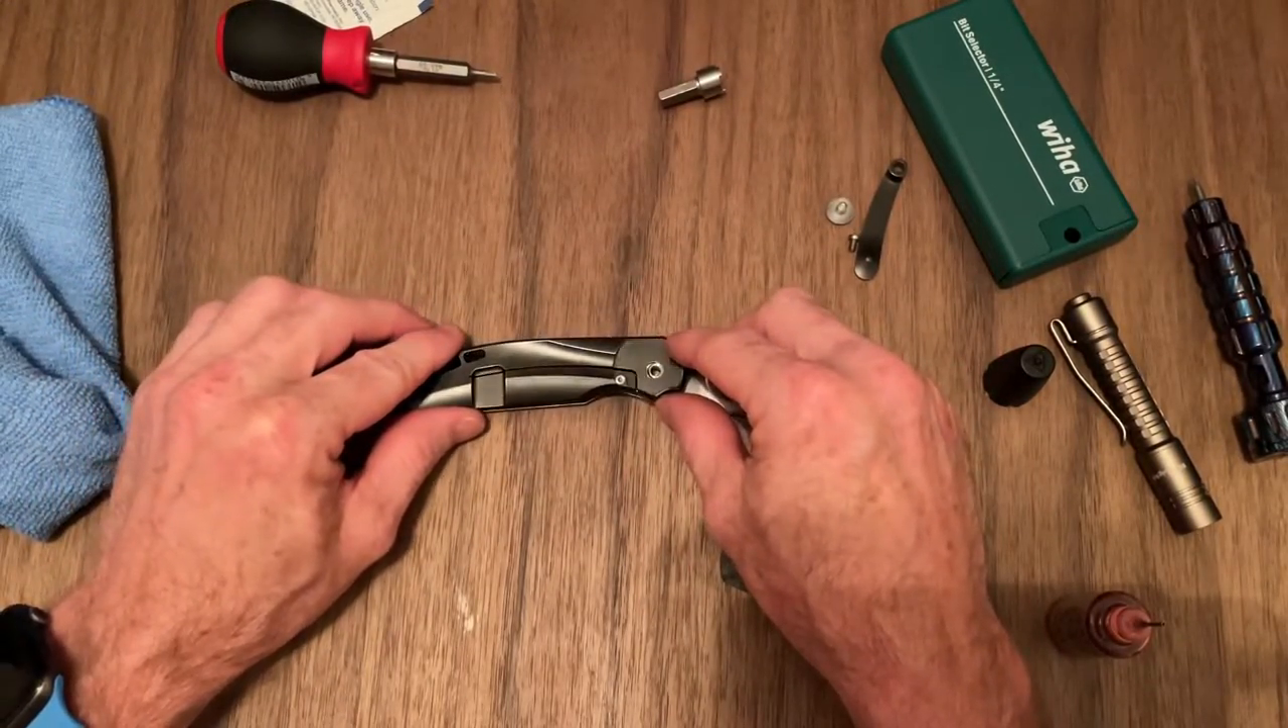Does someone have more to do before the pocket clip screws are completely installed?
Yes.